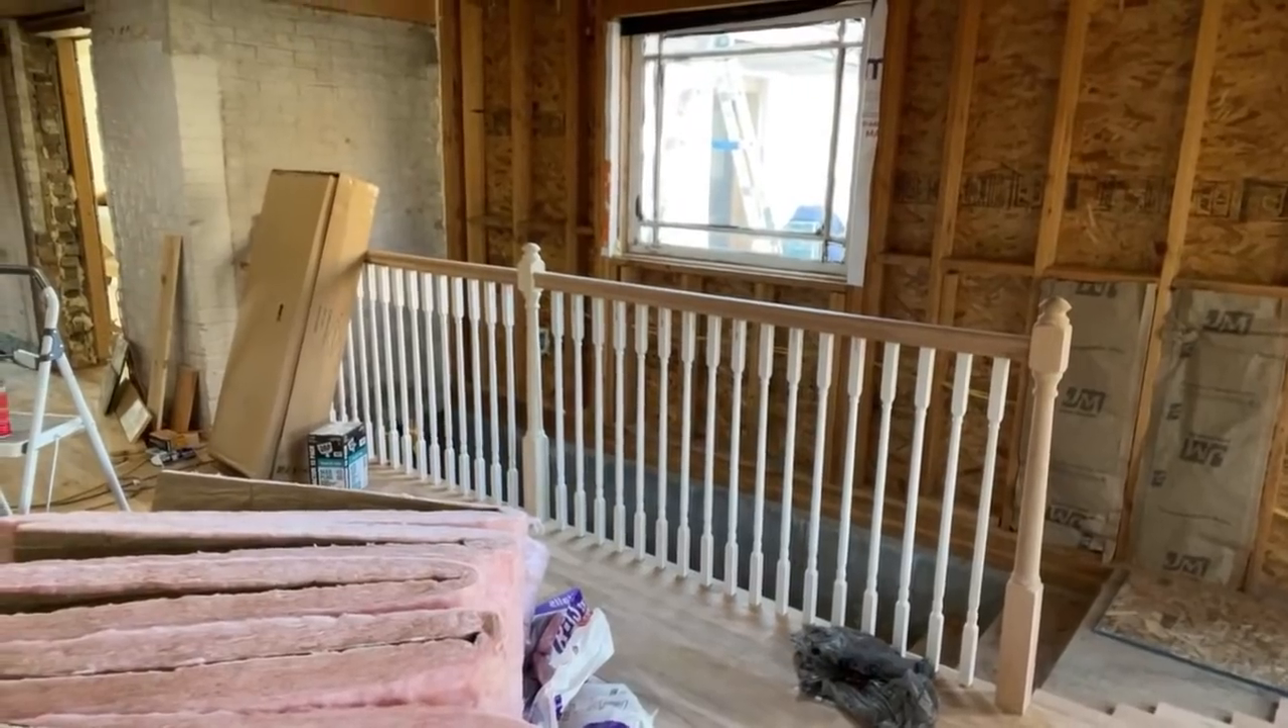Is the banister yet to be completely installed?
No.